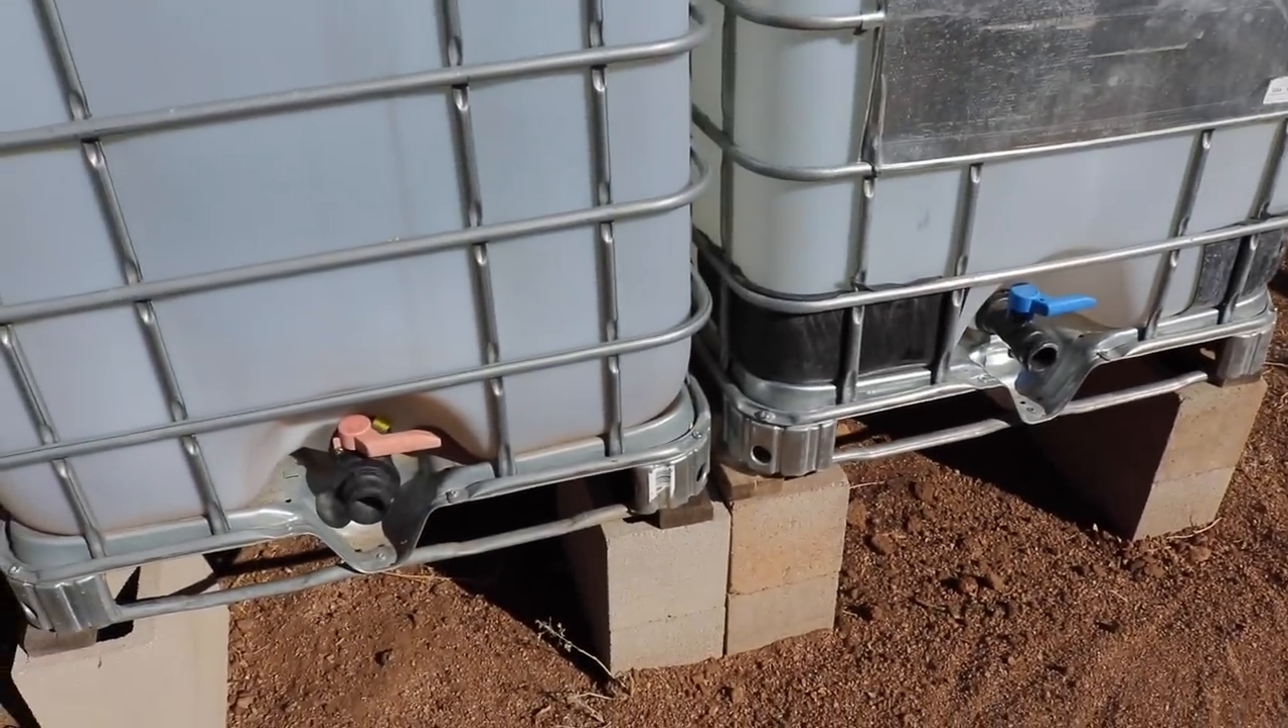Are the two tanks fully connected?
No.